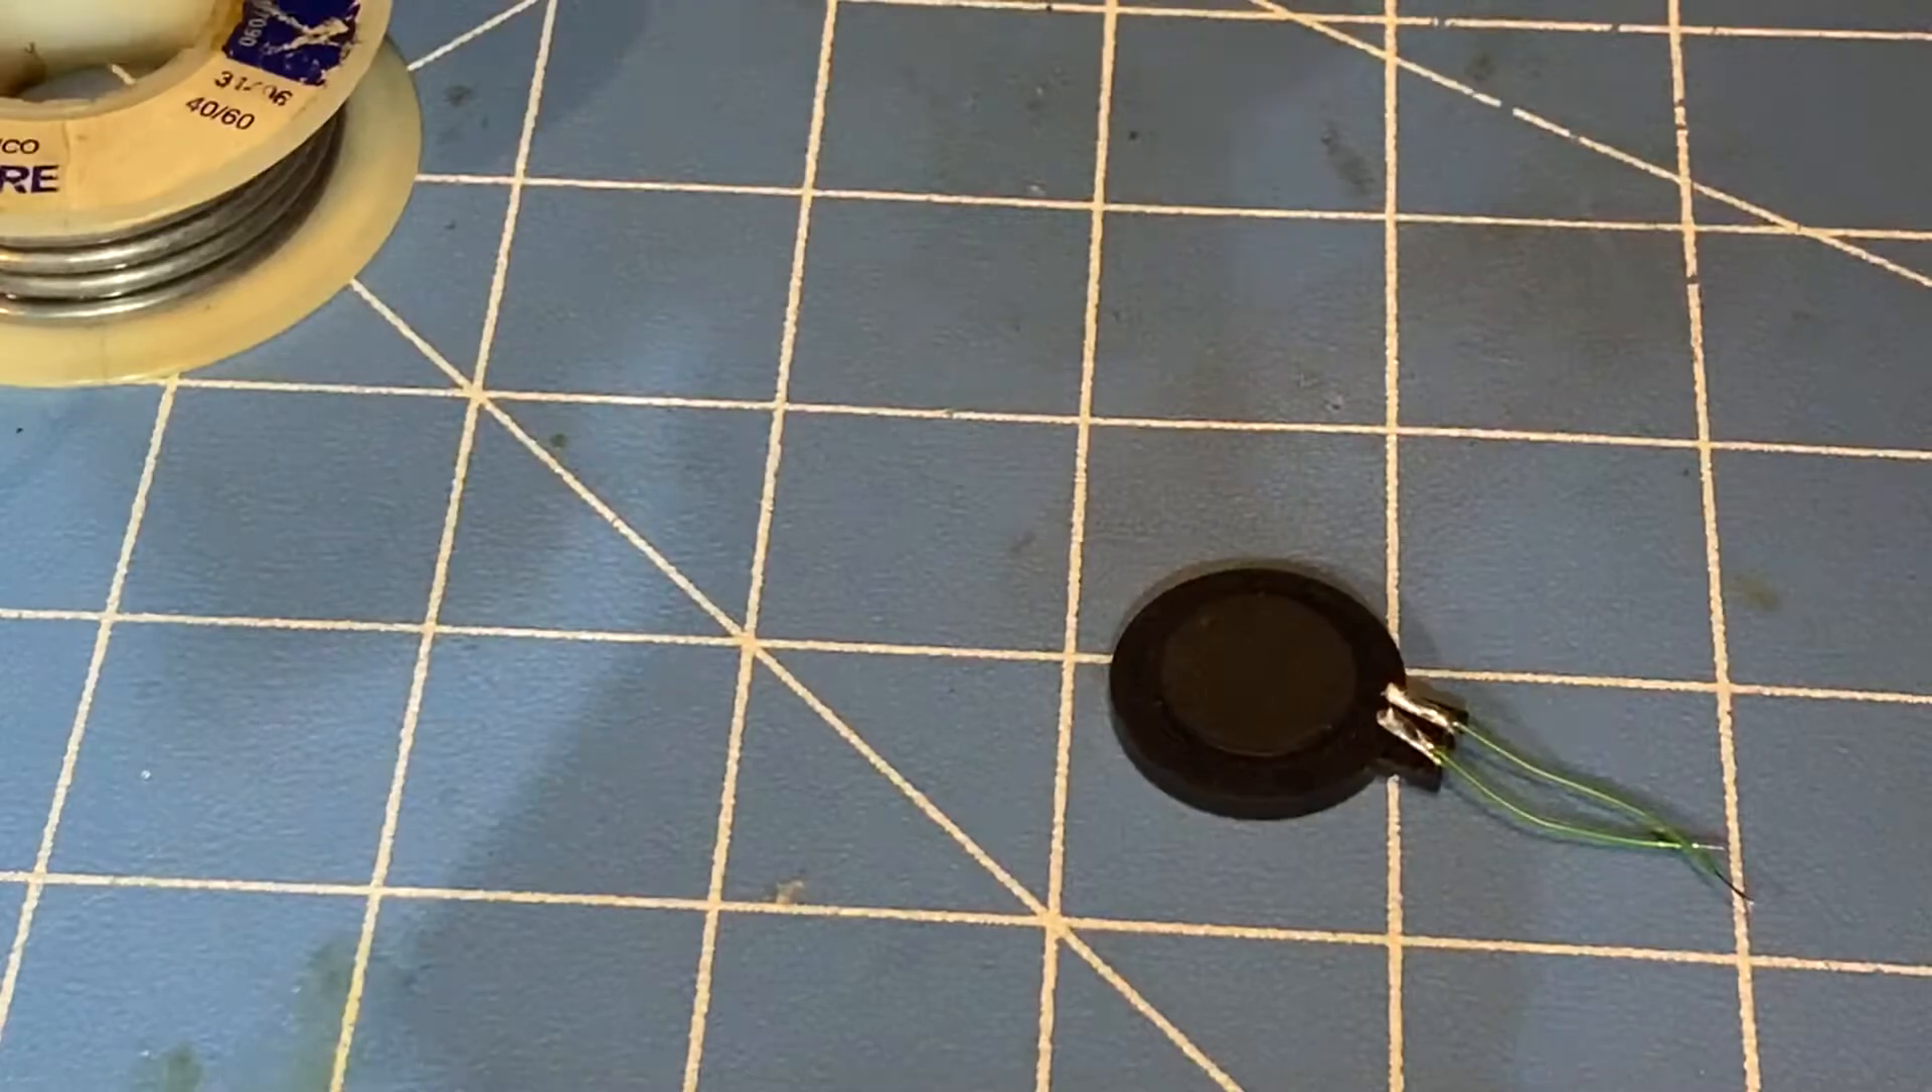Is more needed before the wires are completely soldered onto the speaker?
No.